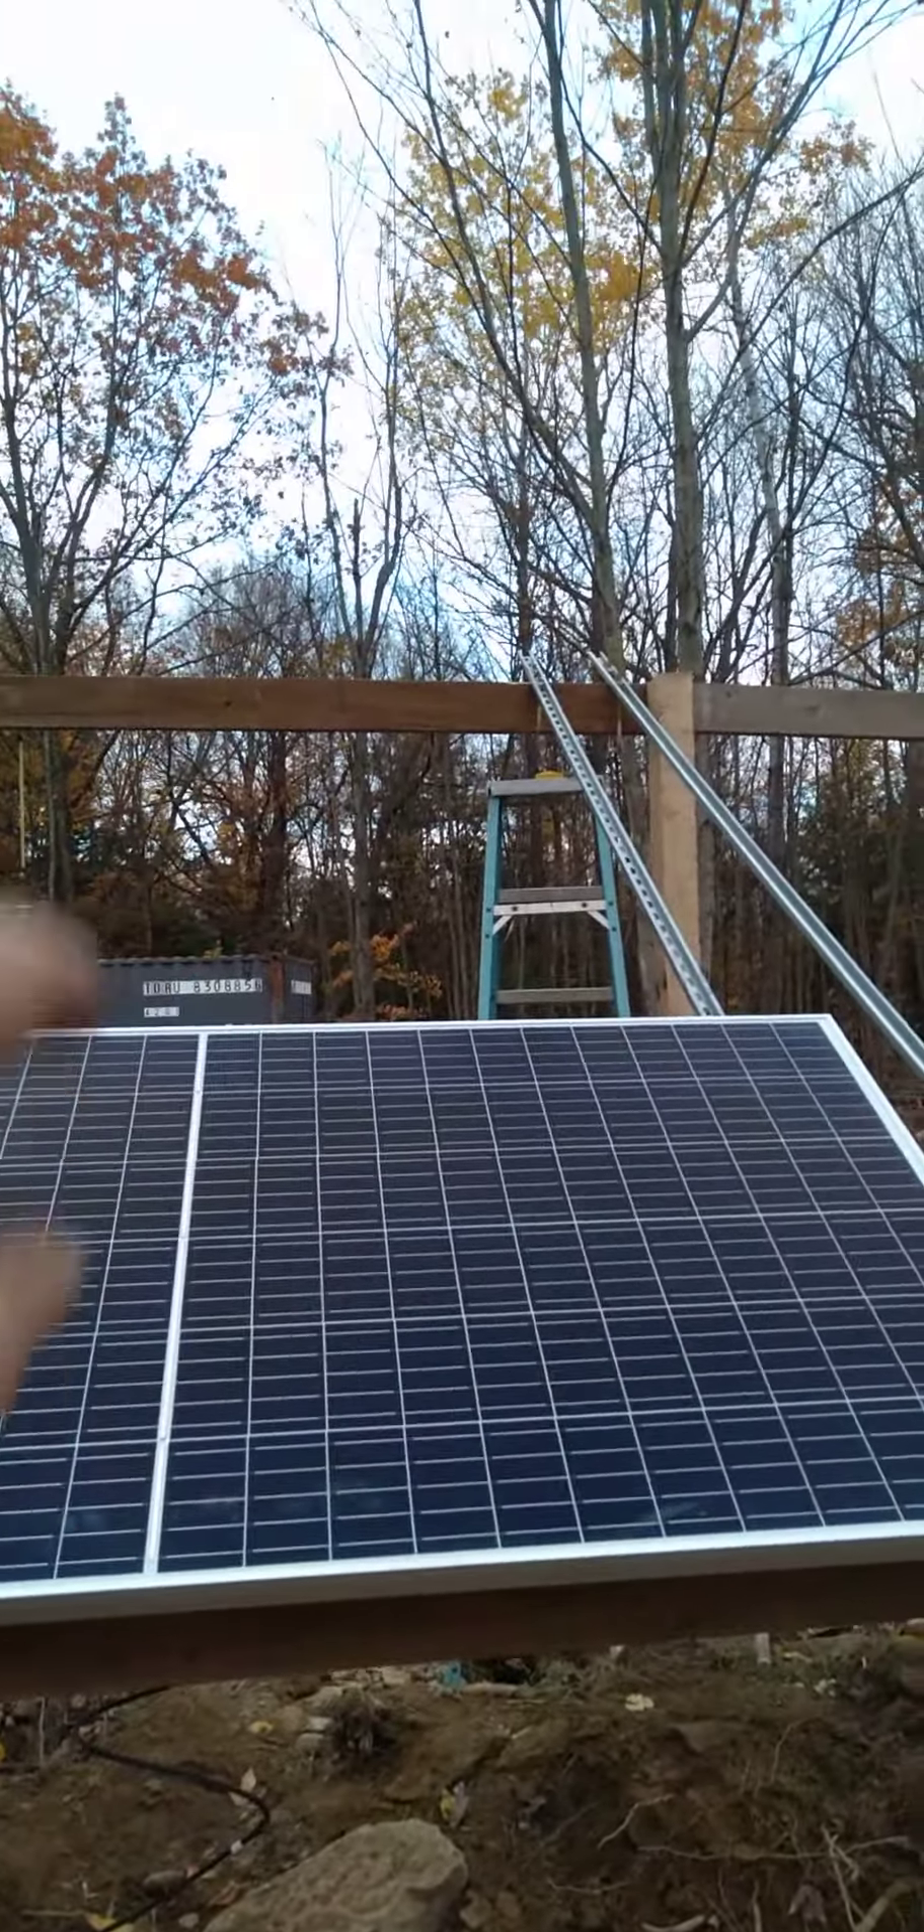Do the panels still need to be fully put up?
Yes.